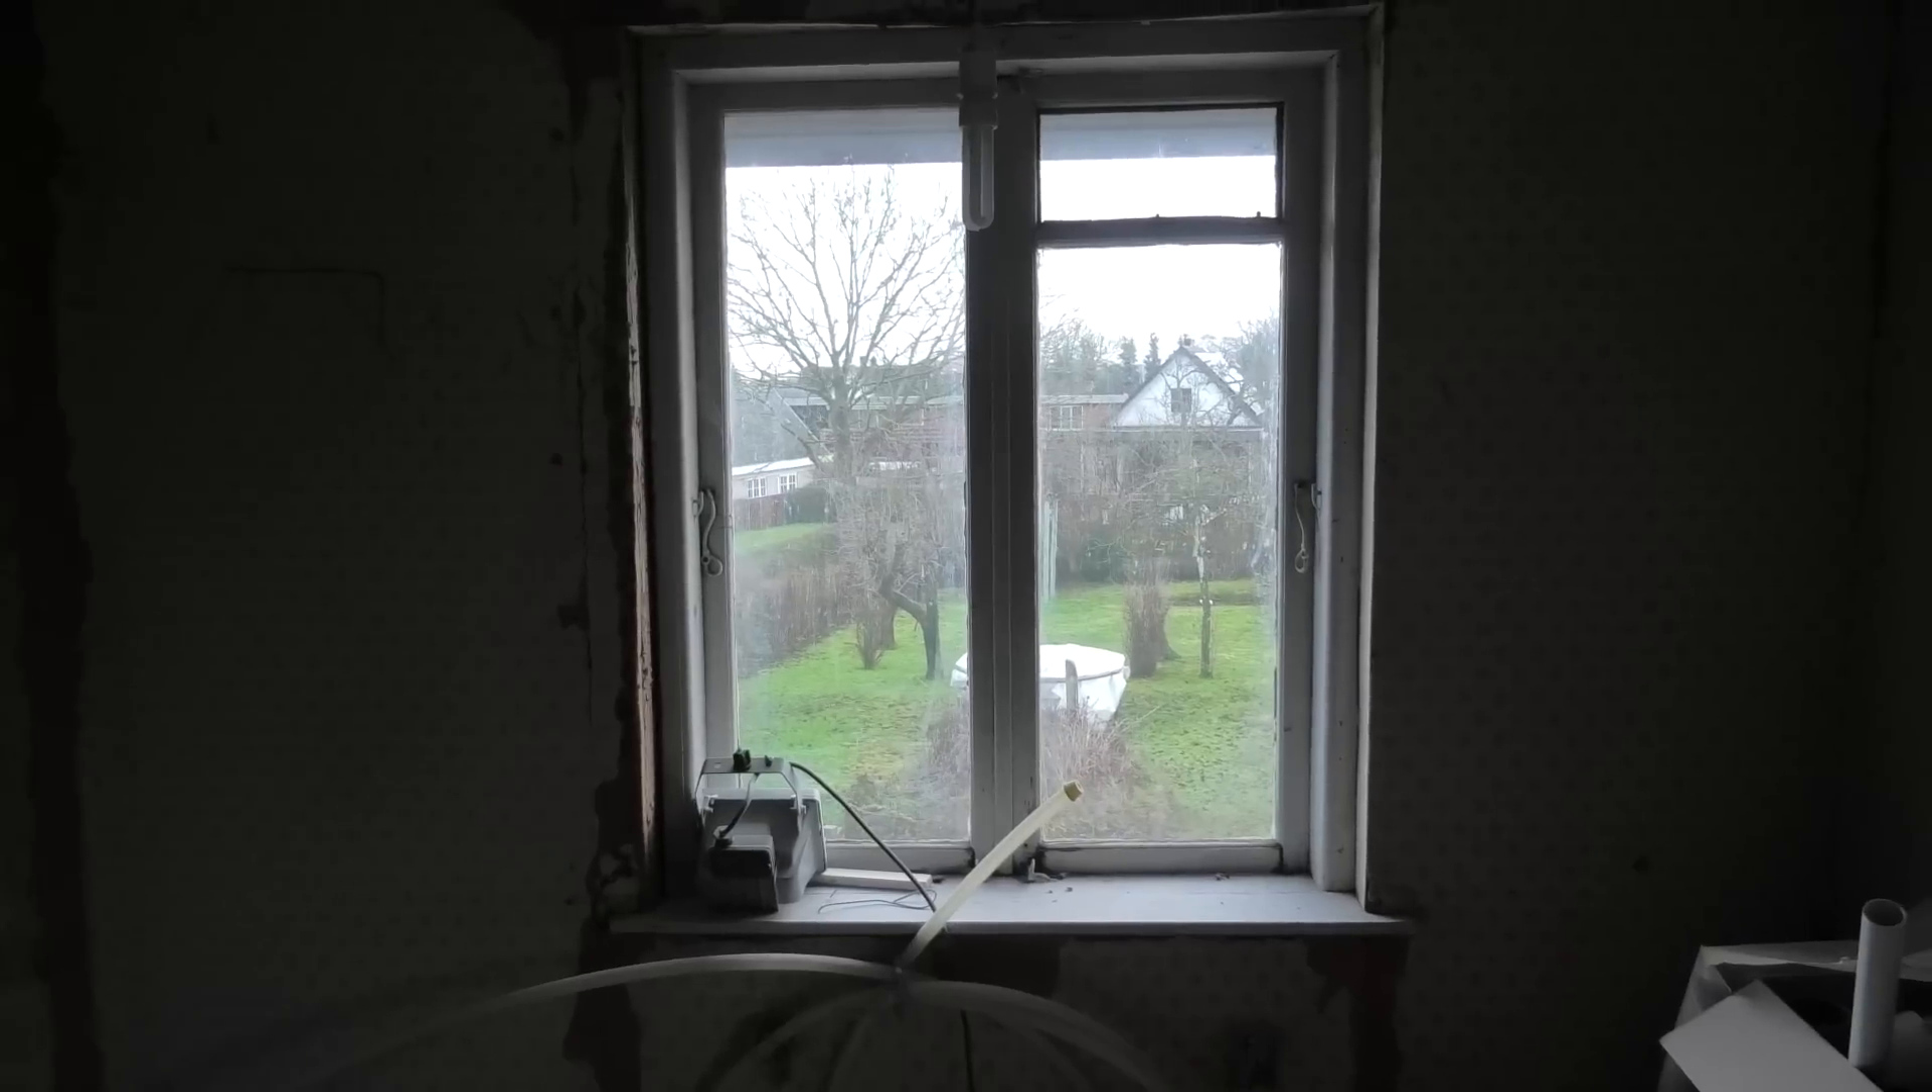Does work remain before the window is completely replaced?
Yes.